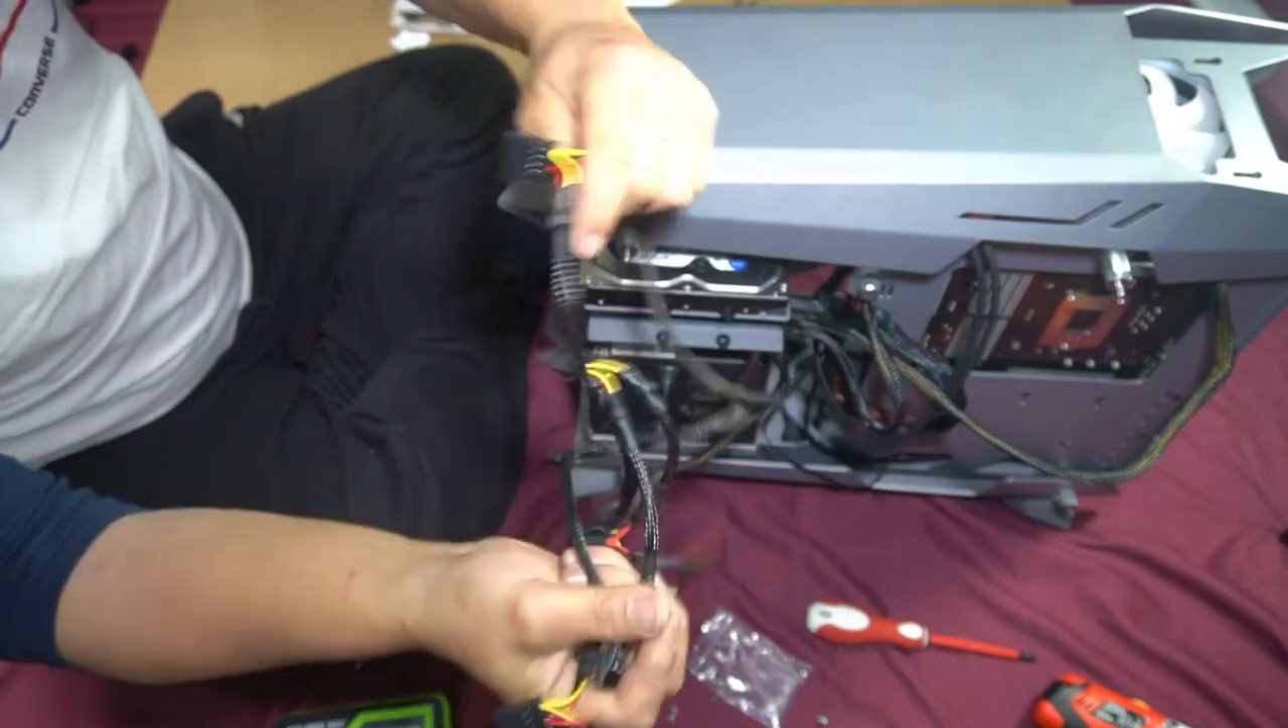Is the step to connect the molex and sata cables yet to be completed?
Yes.